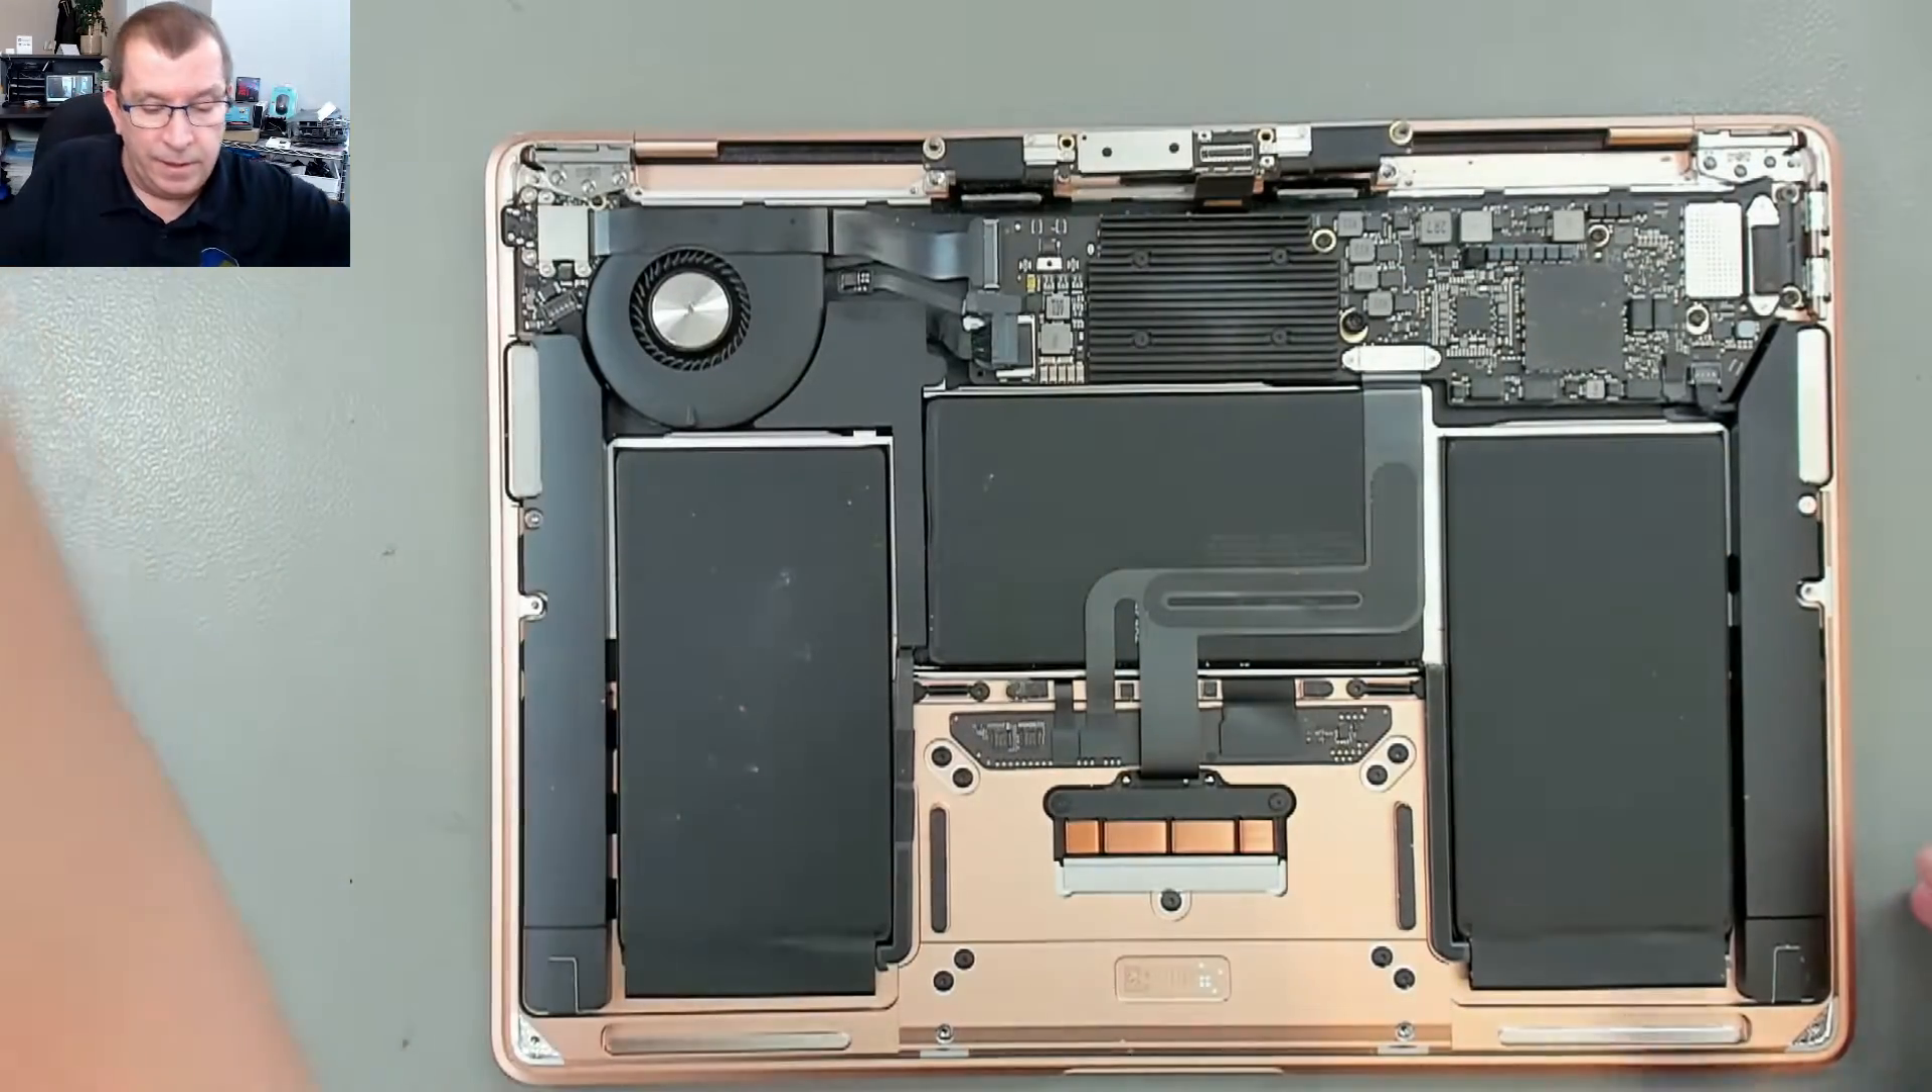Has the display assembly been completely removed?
No.